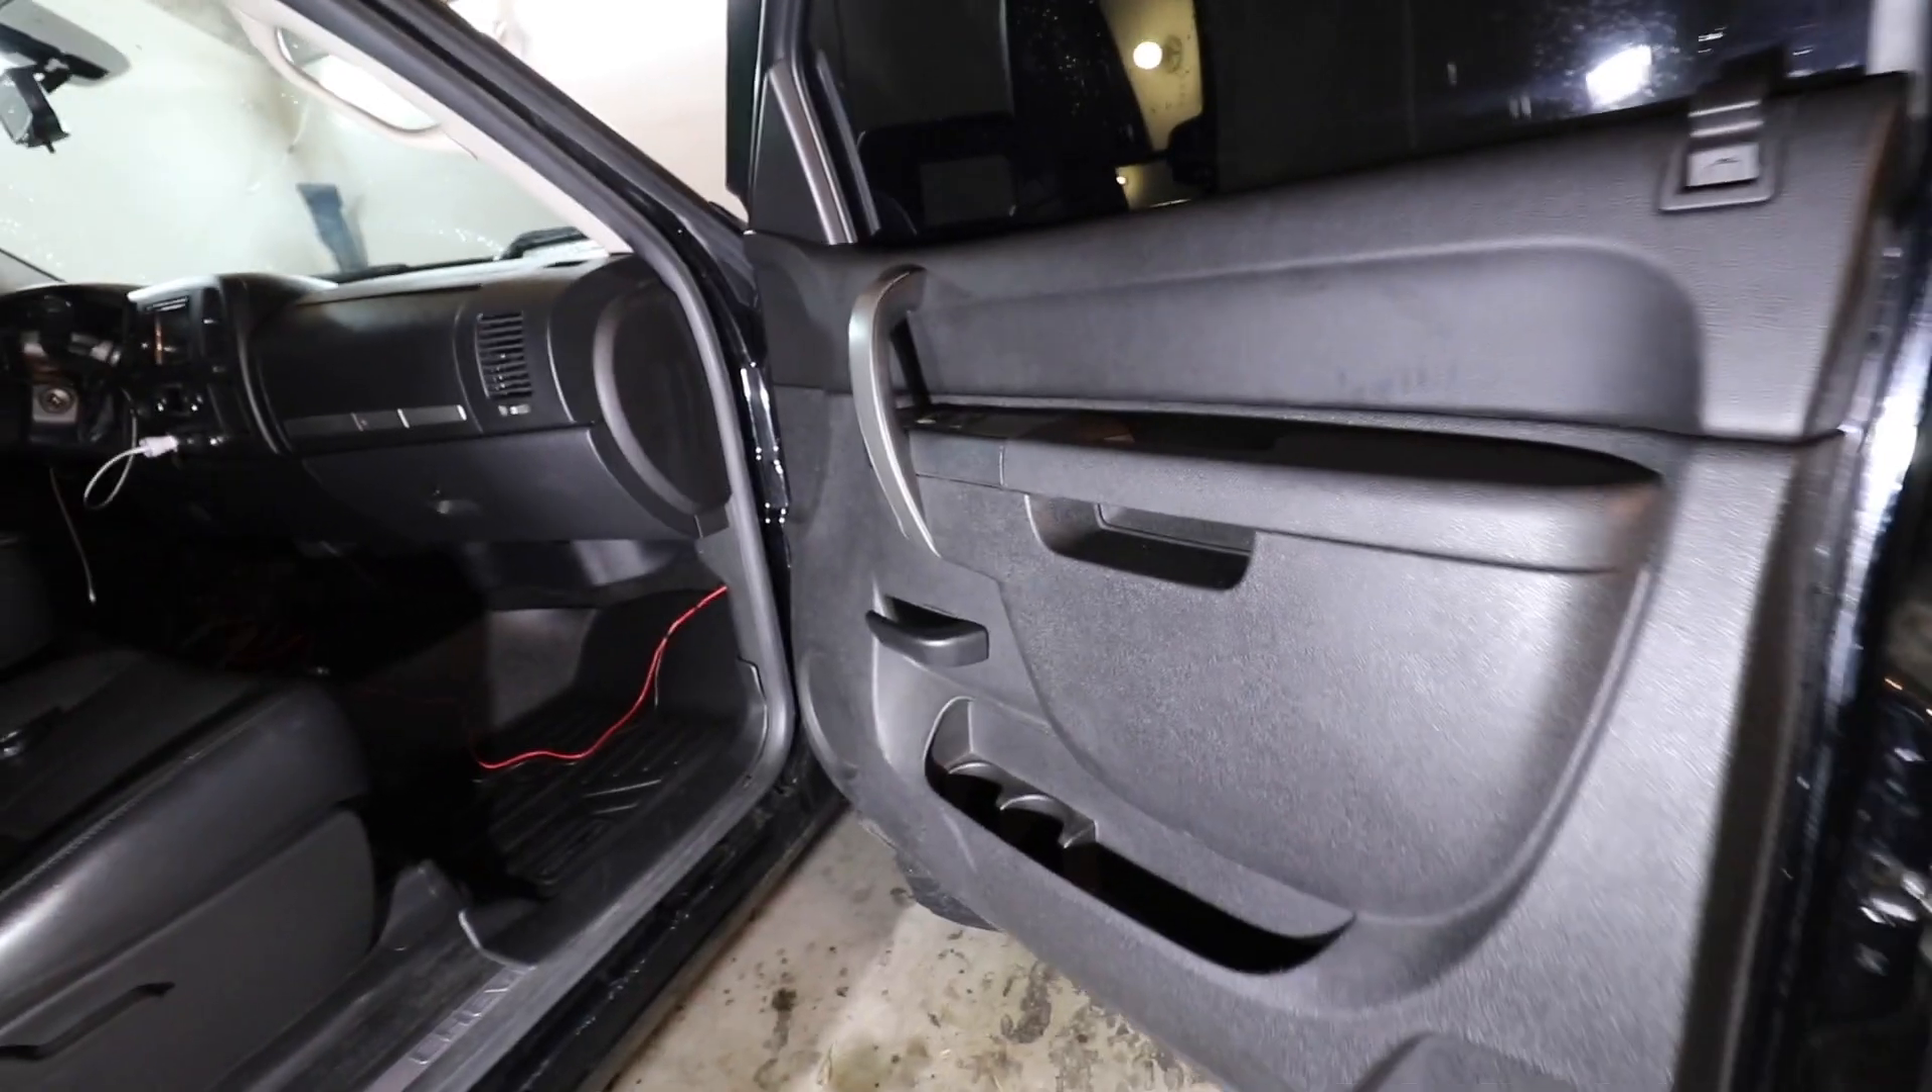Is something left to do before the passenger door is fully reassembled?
No.